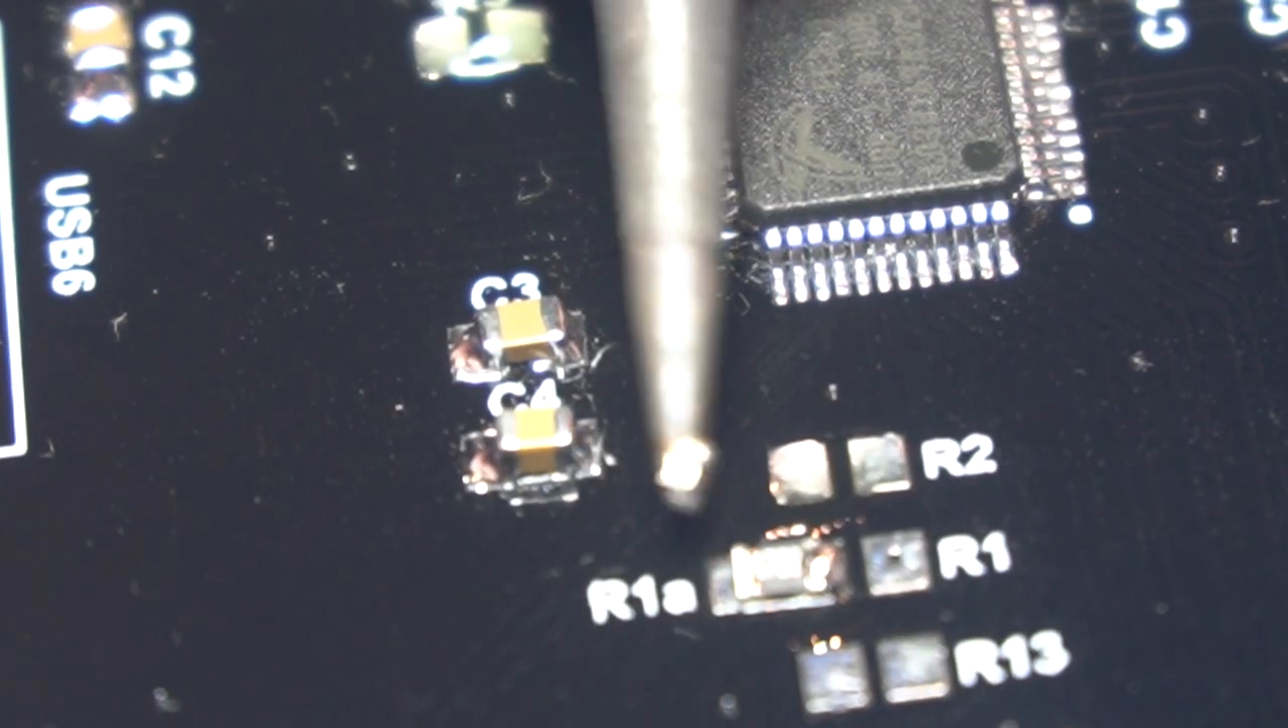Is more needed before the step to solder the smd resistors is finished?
Yes.